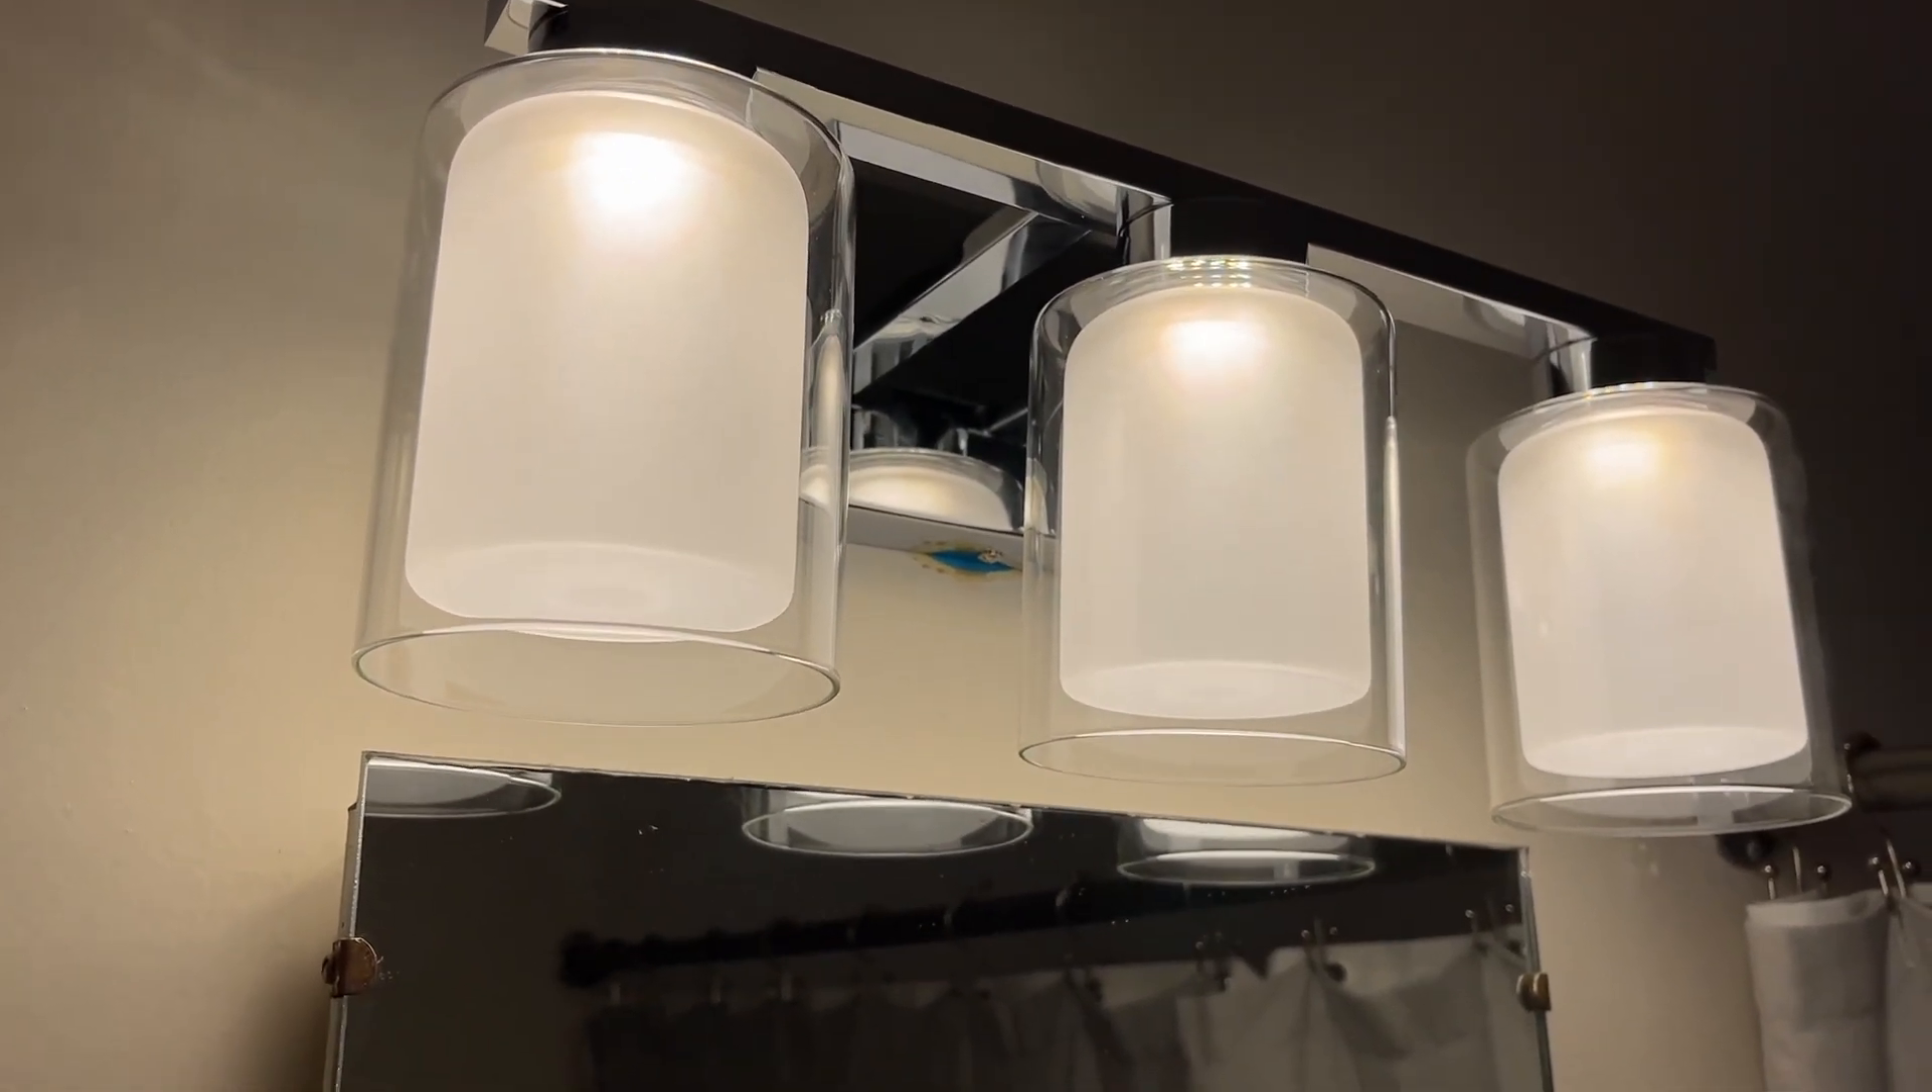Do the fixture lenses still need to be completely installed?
No.